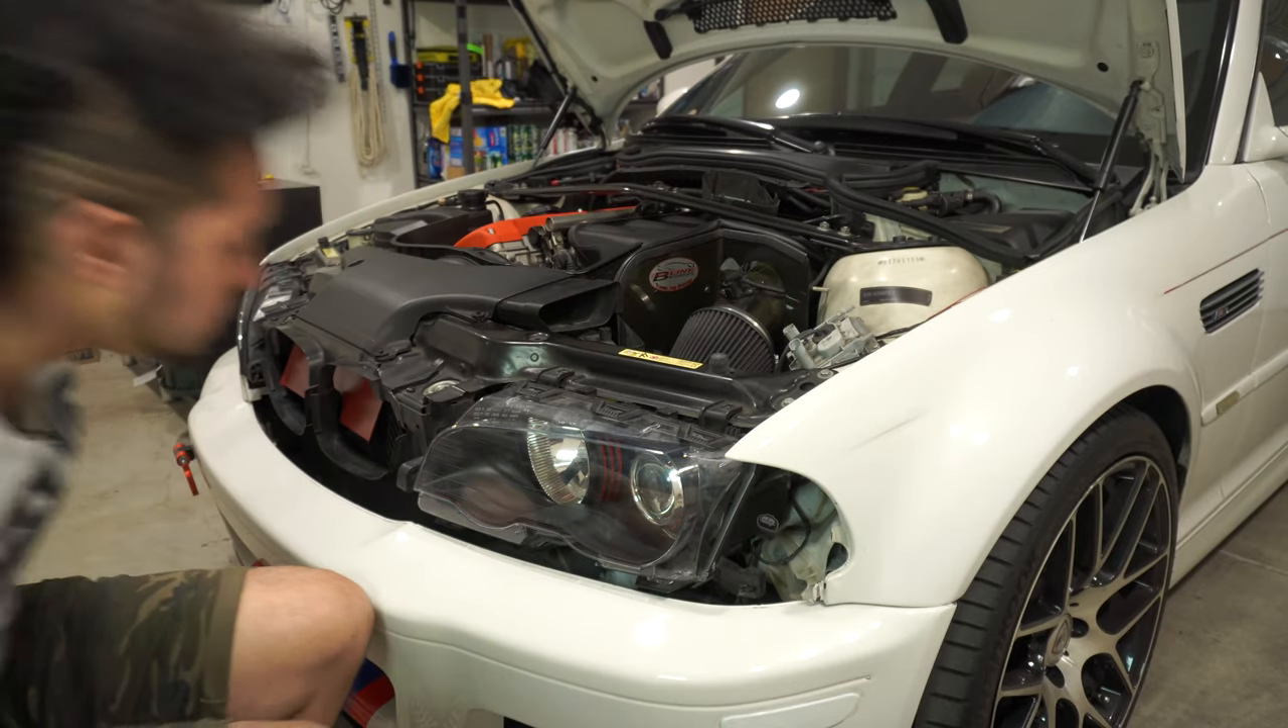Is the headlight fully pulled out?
No.